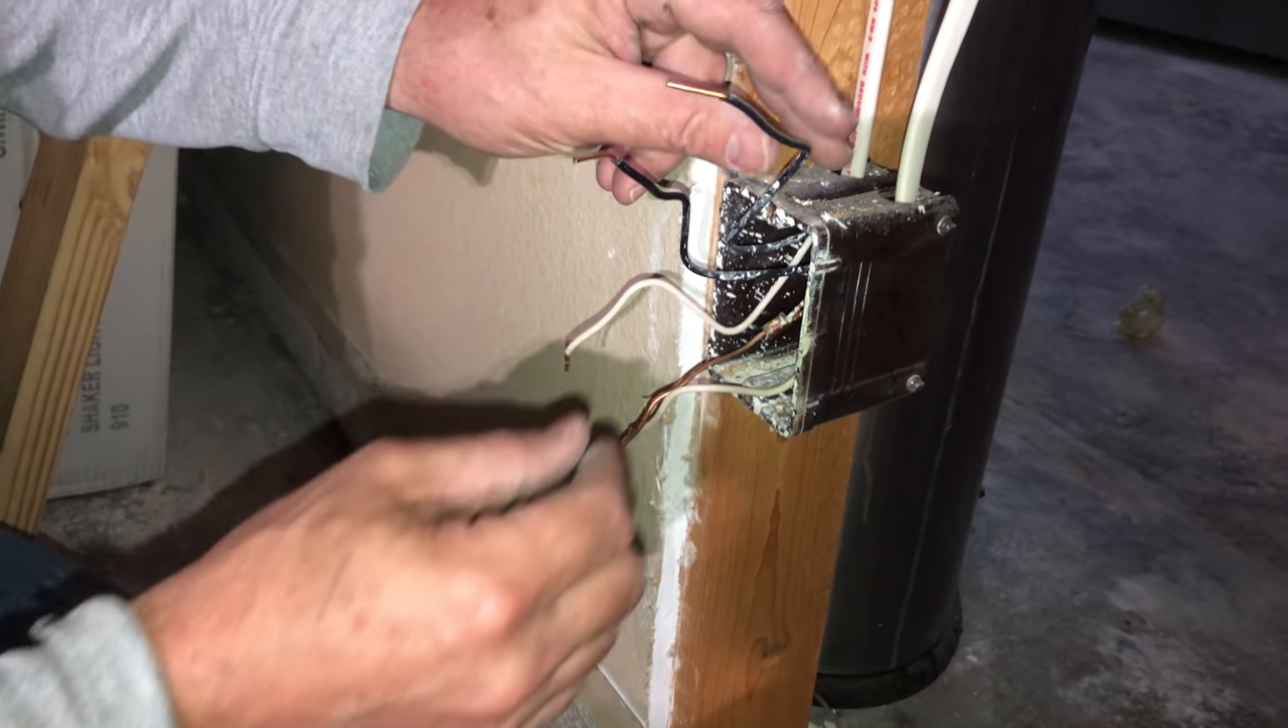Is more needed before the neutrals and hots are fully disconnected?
No.